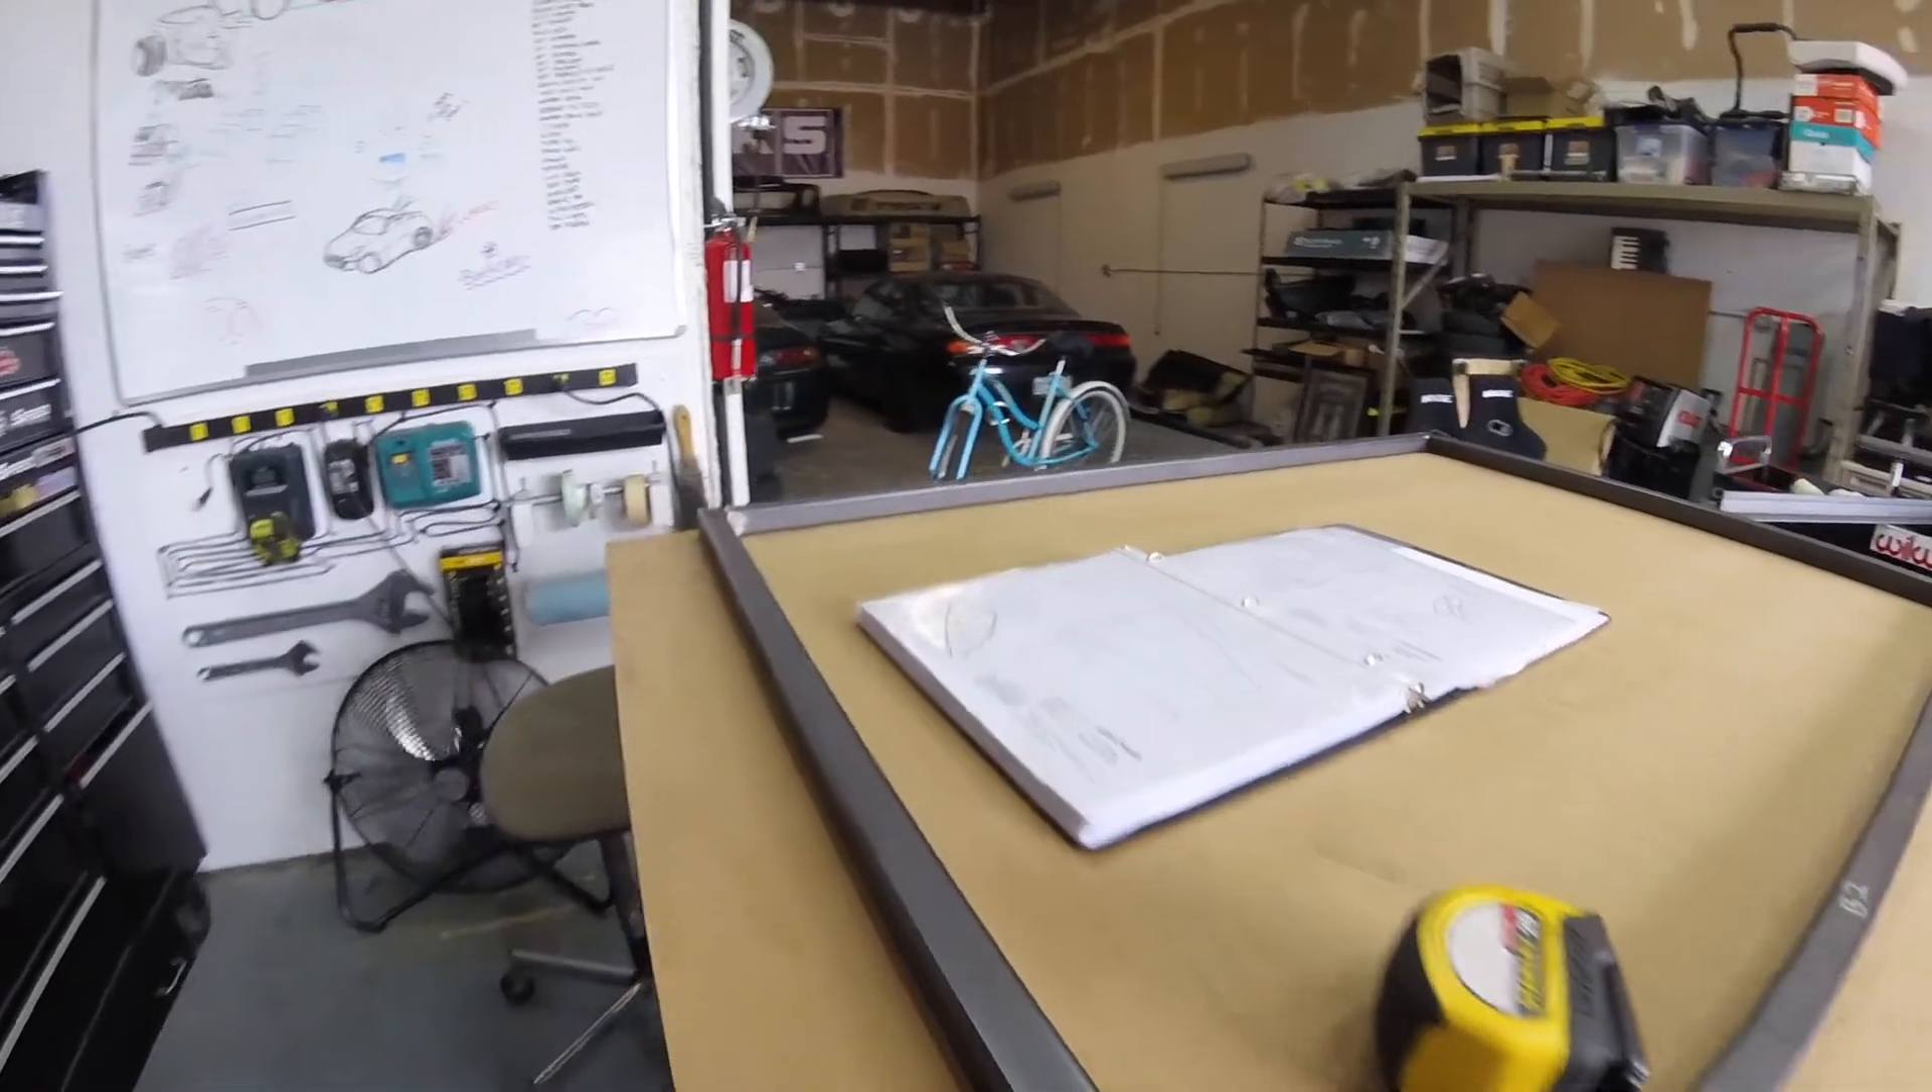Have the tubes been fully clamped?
No.